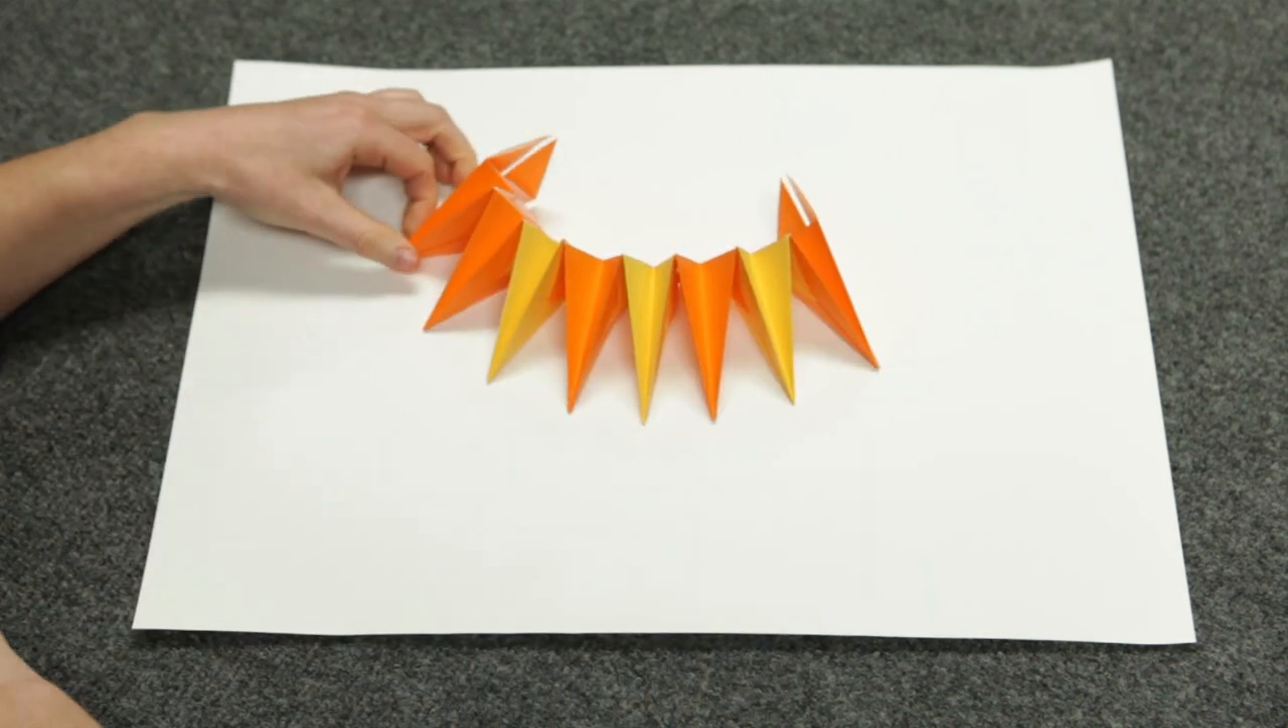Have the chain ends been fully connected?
No.